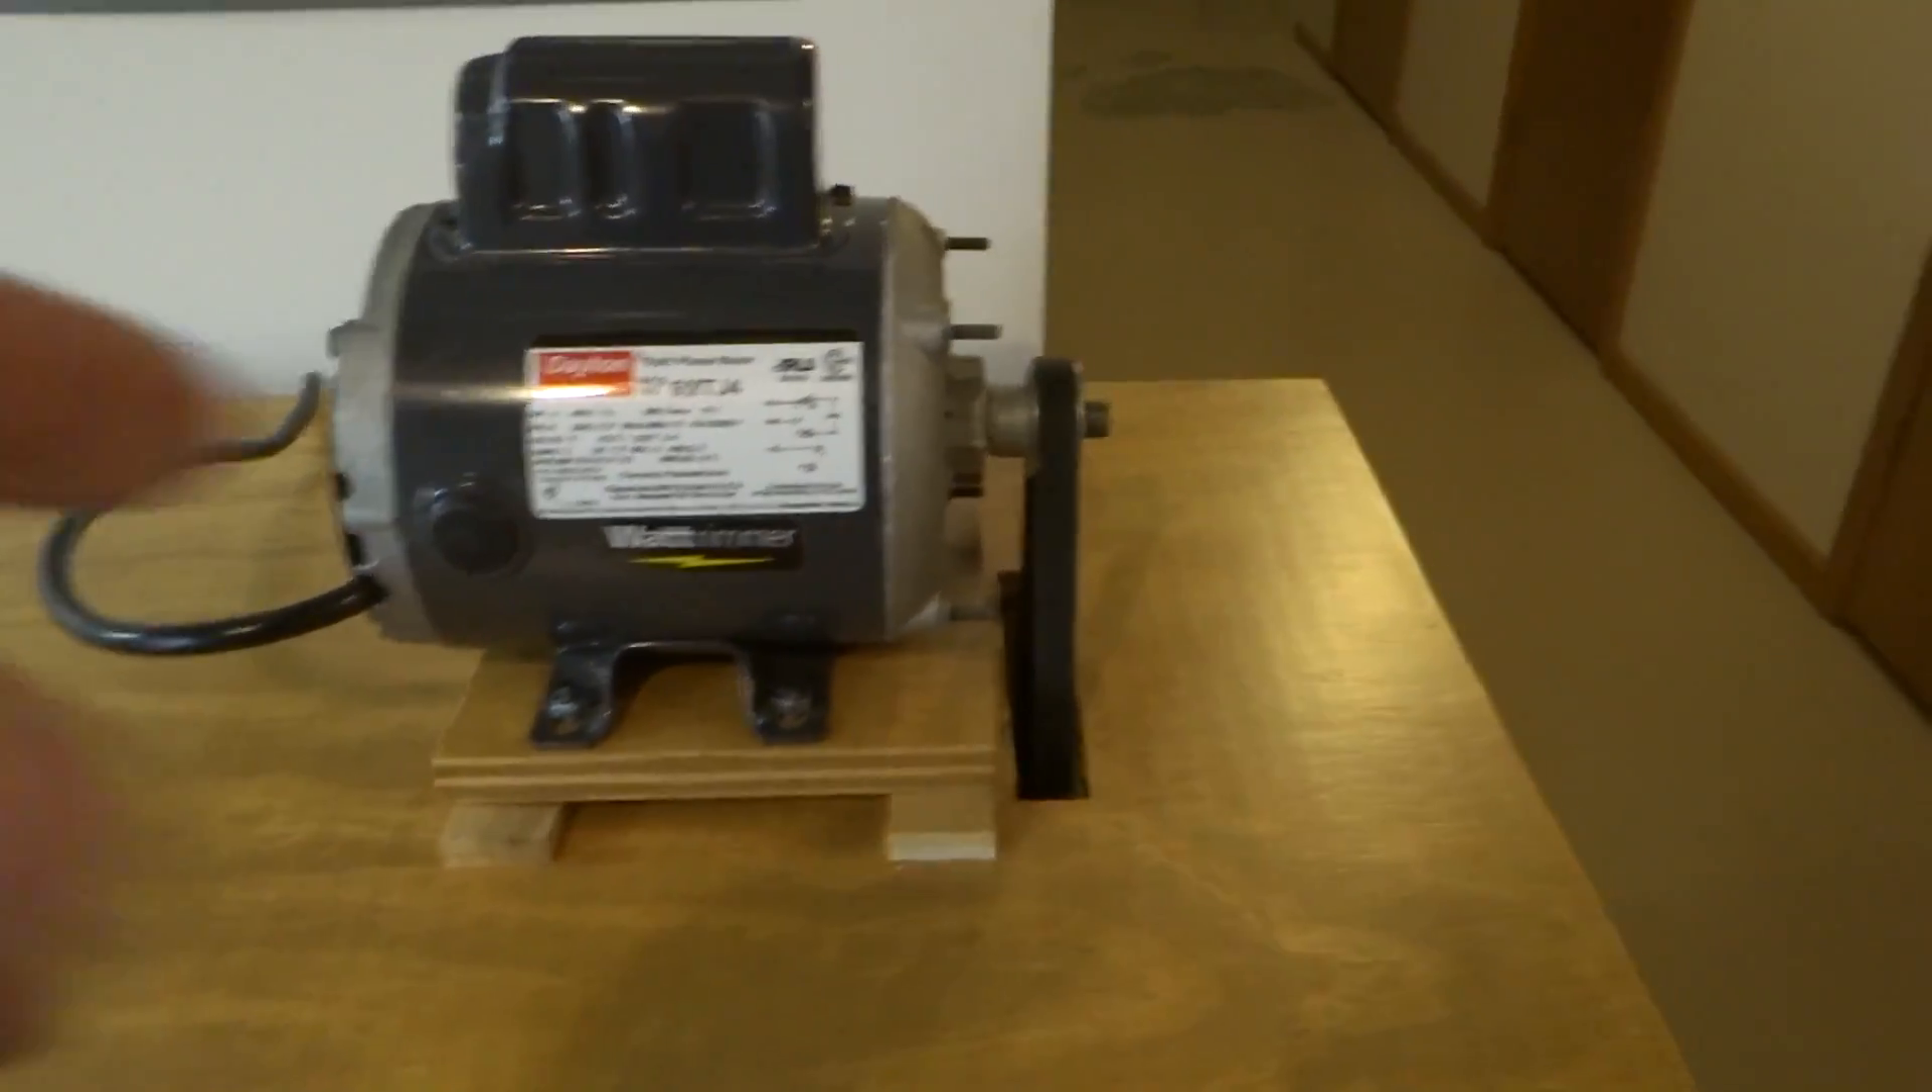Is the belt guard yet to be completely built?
Yes.